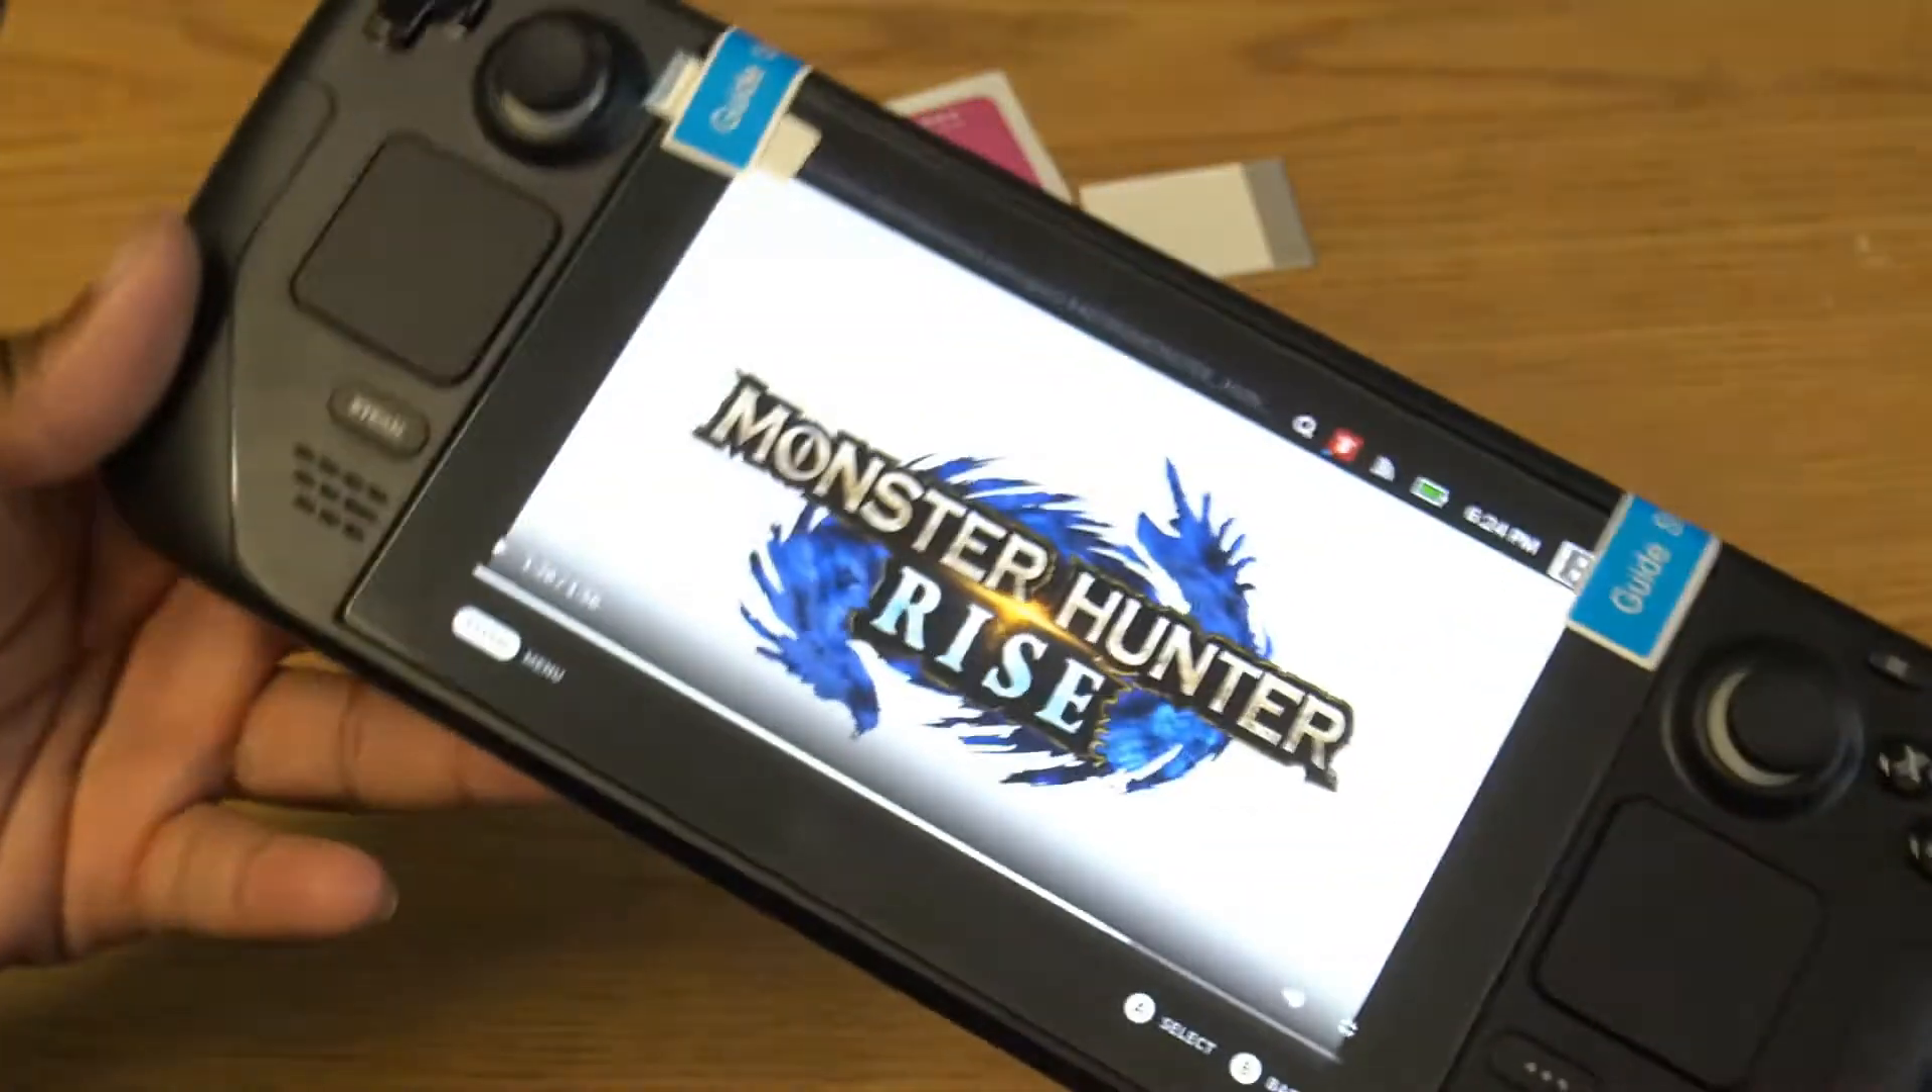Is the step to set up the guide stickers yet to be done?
No.